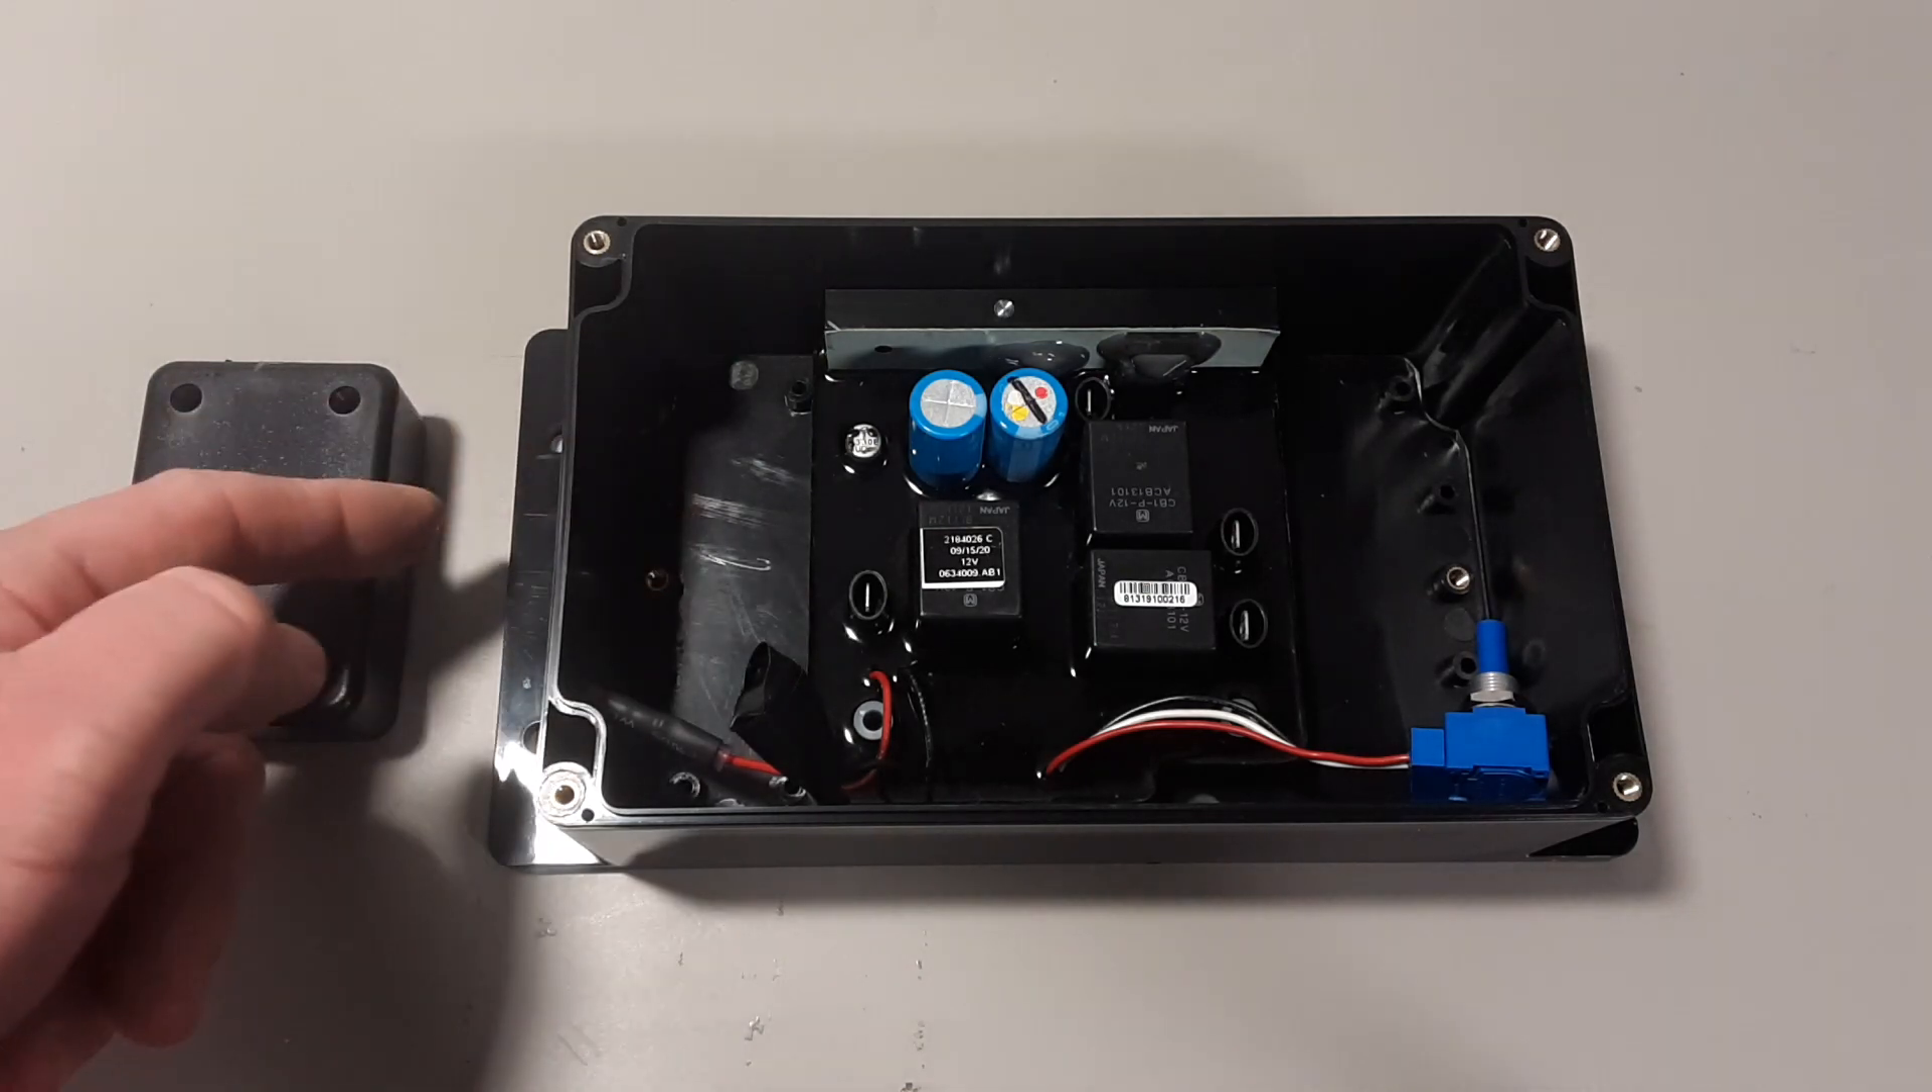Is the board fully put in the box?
Yes.